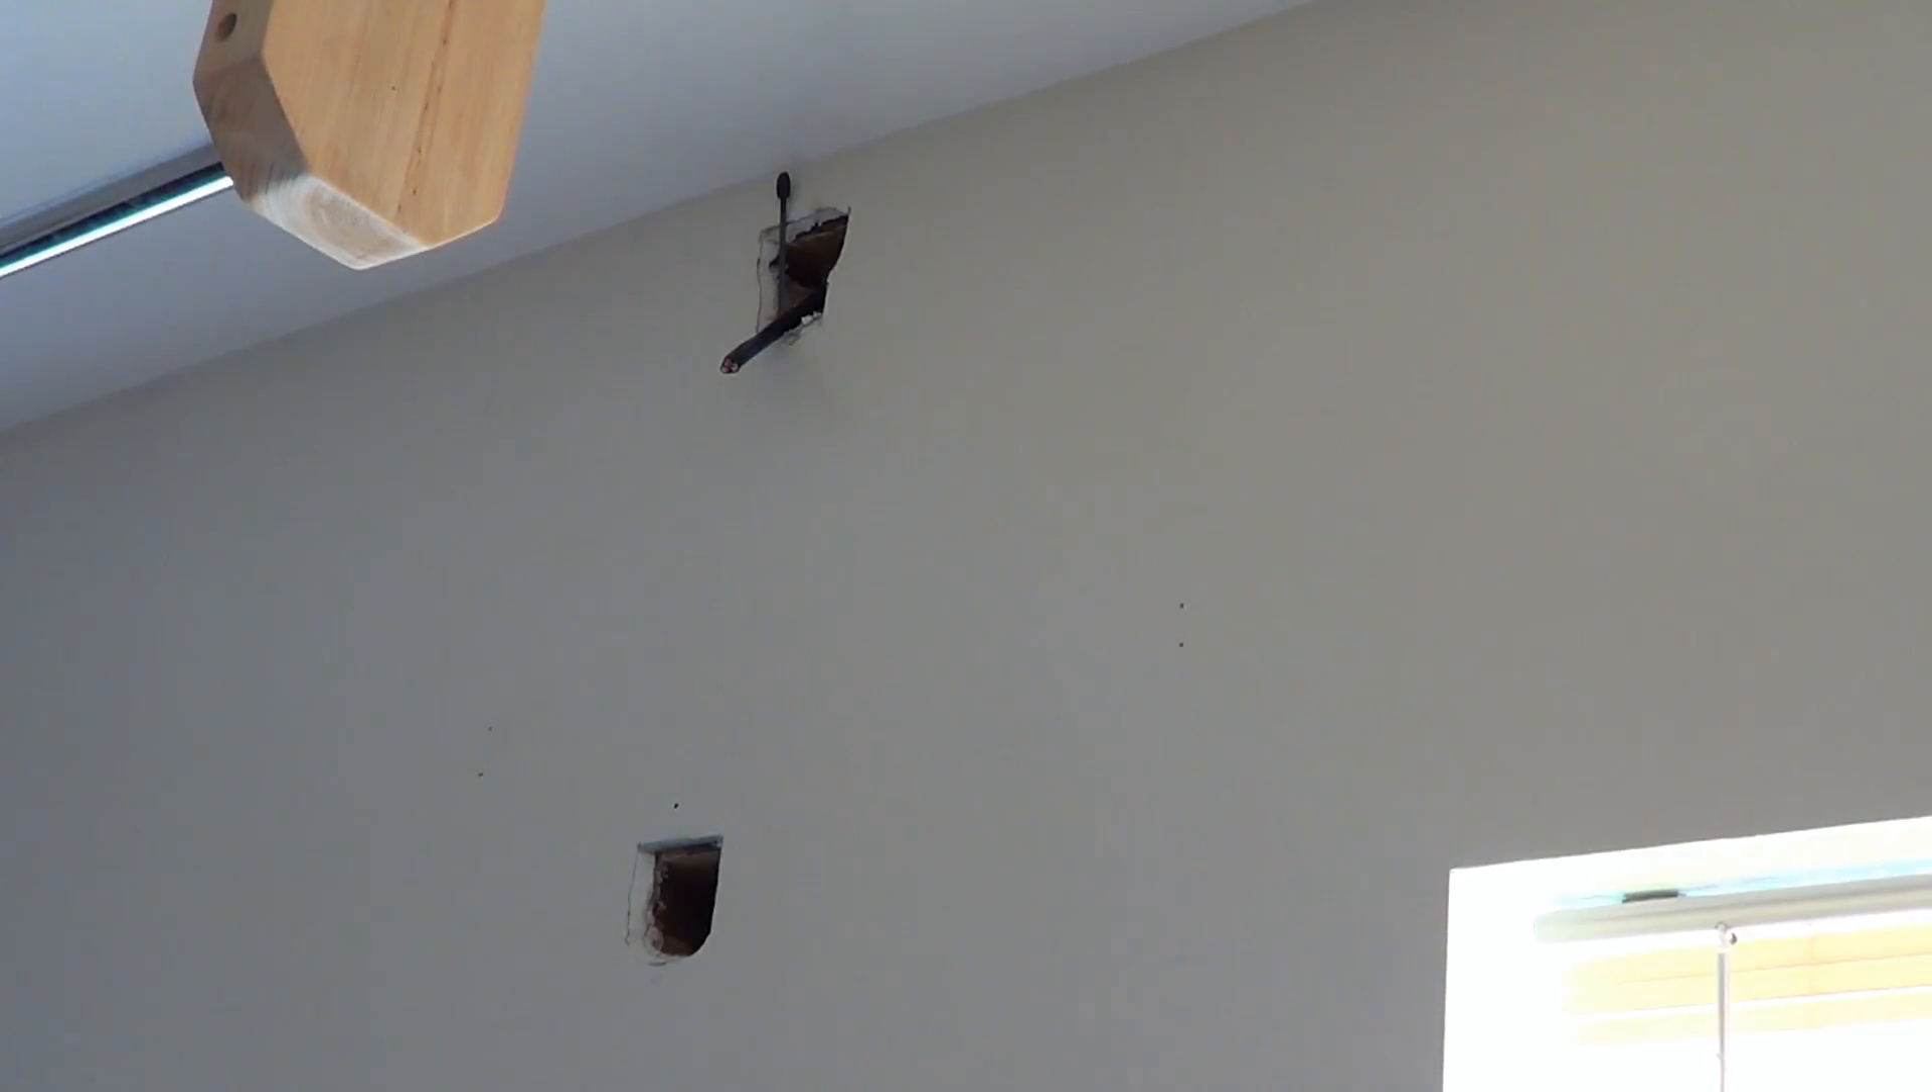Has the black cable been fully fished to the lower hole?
No.